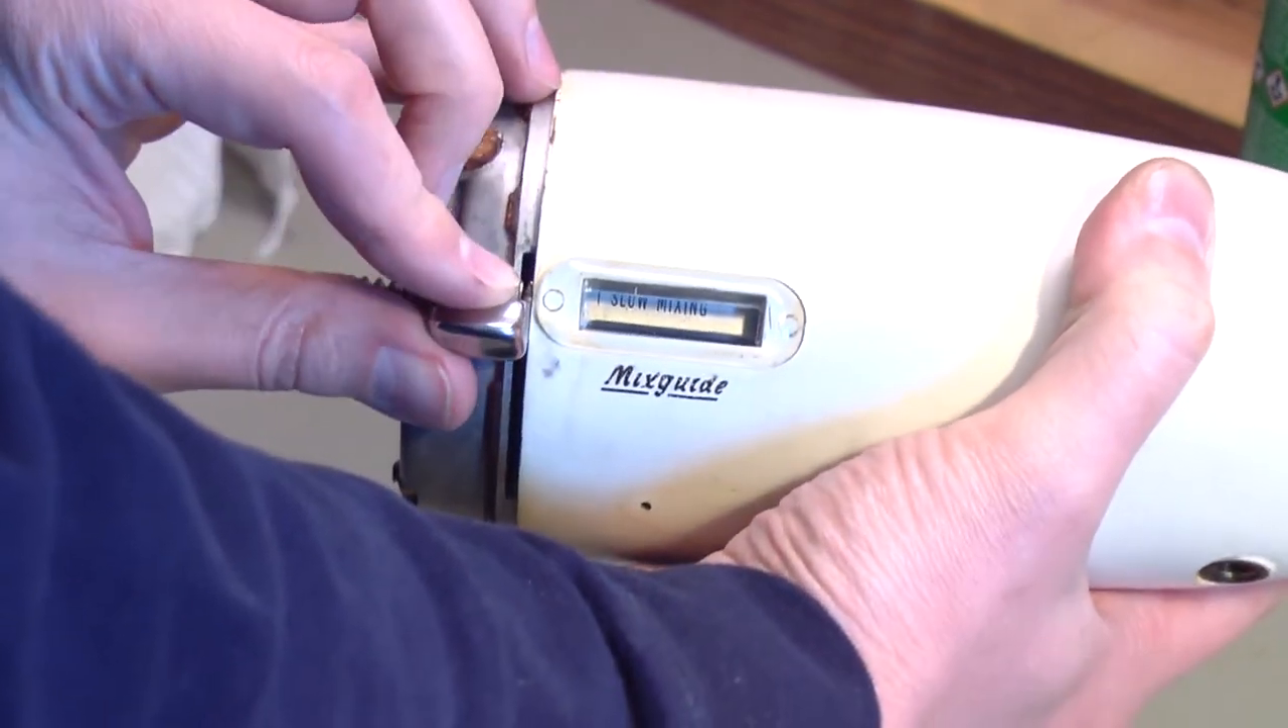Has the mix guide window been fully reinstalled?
Yes.